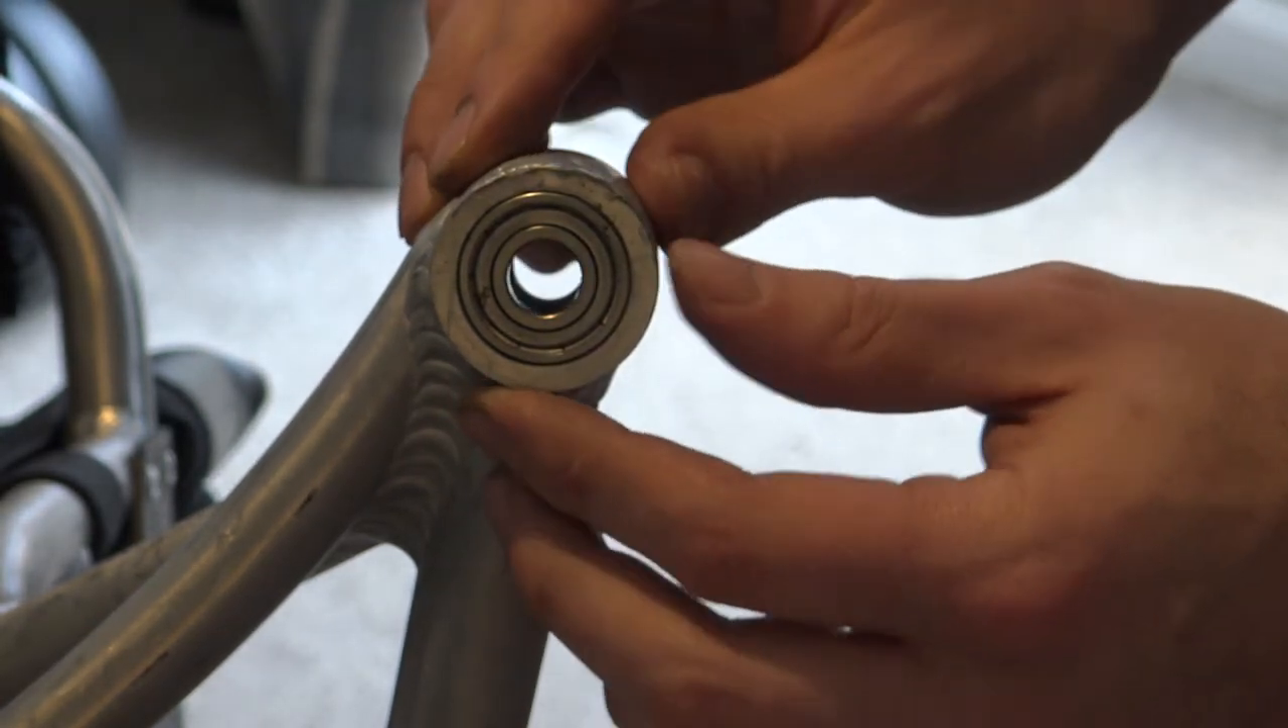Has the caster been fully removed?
Yes.